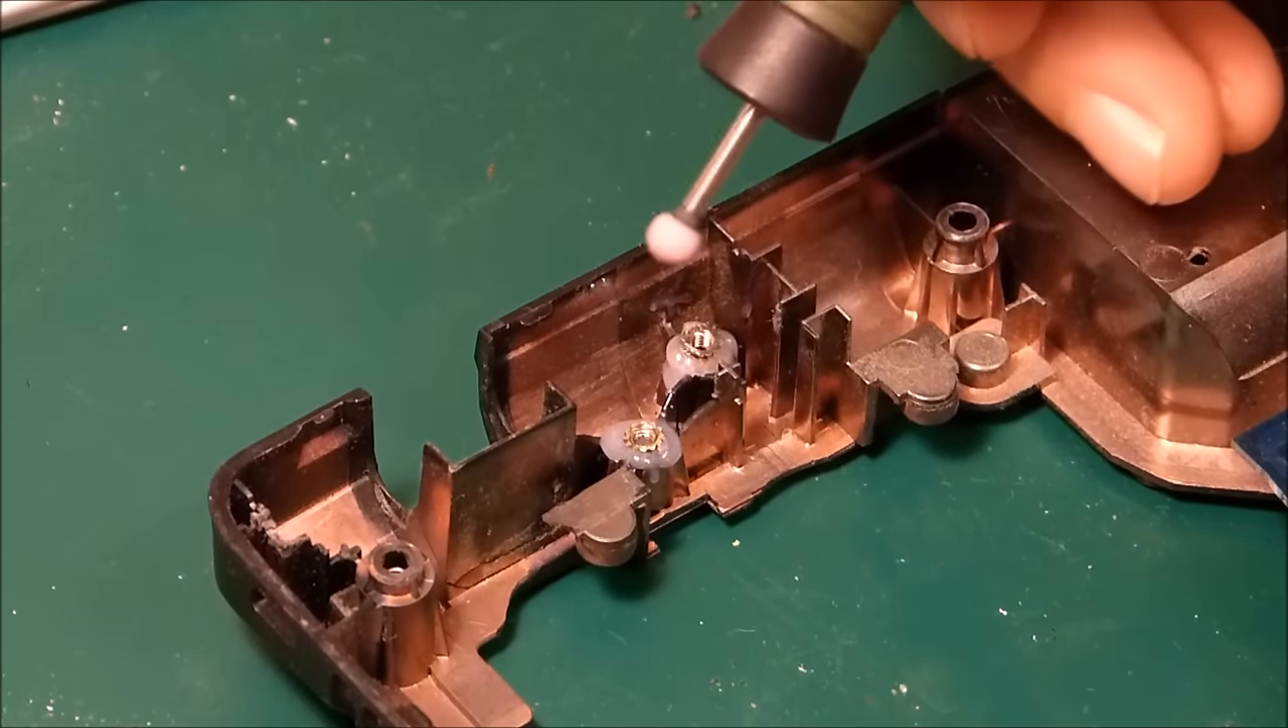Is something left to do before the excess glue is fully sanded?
Yes.